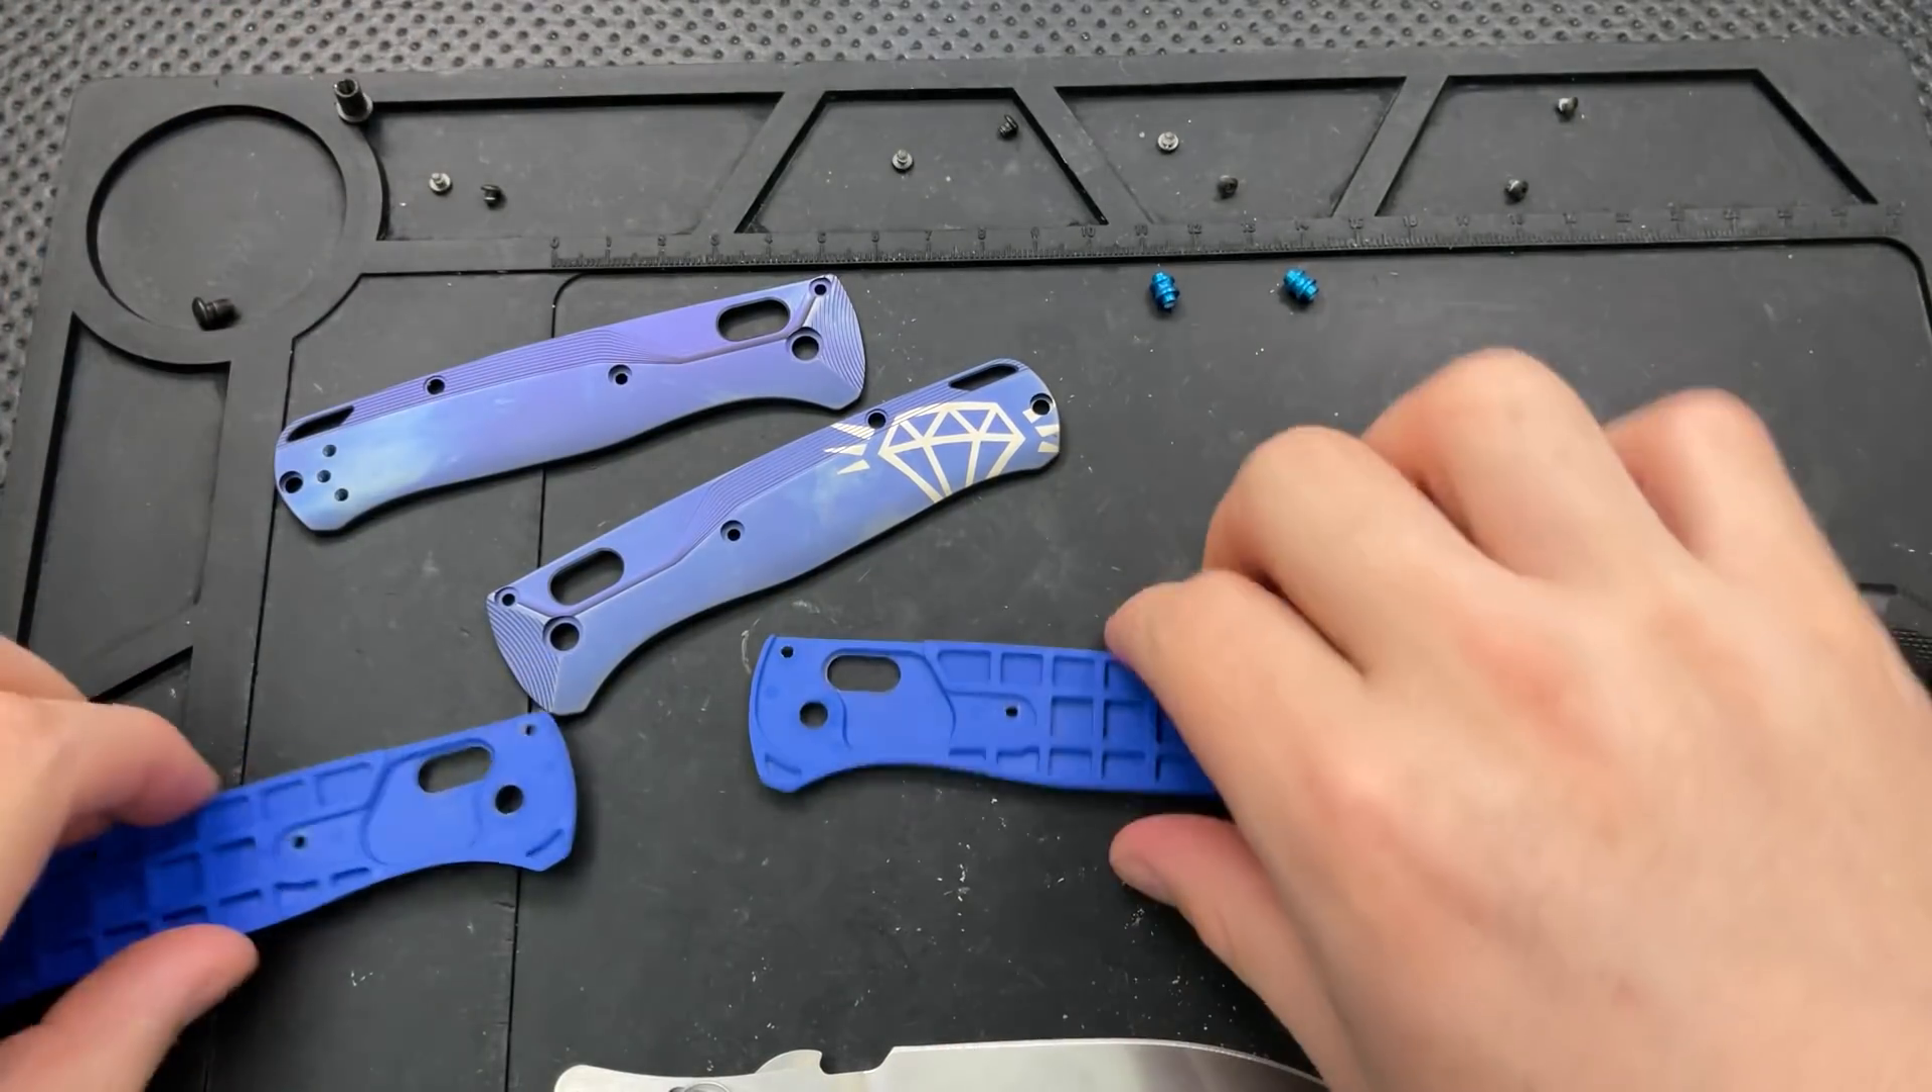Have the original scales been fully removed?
Yes.